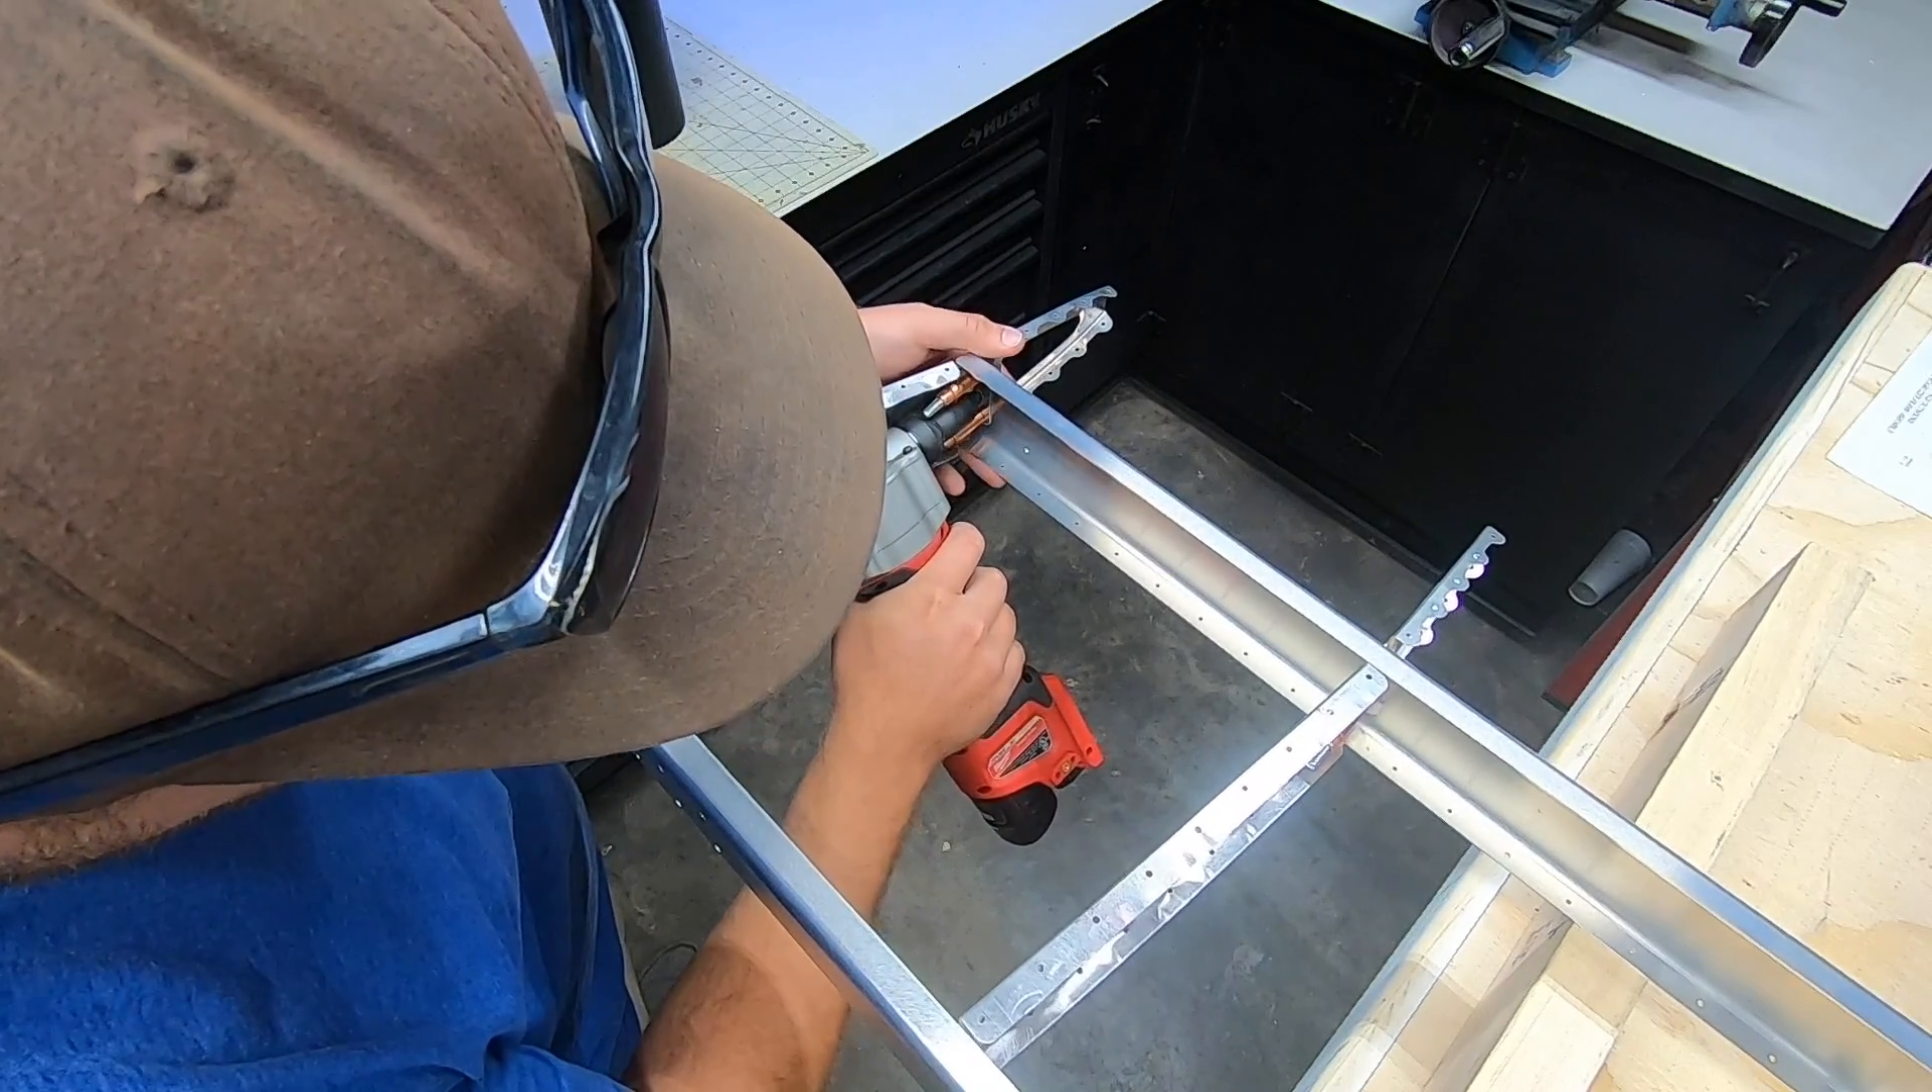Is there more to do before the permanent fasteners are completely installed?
Yes.